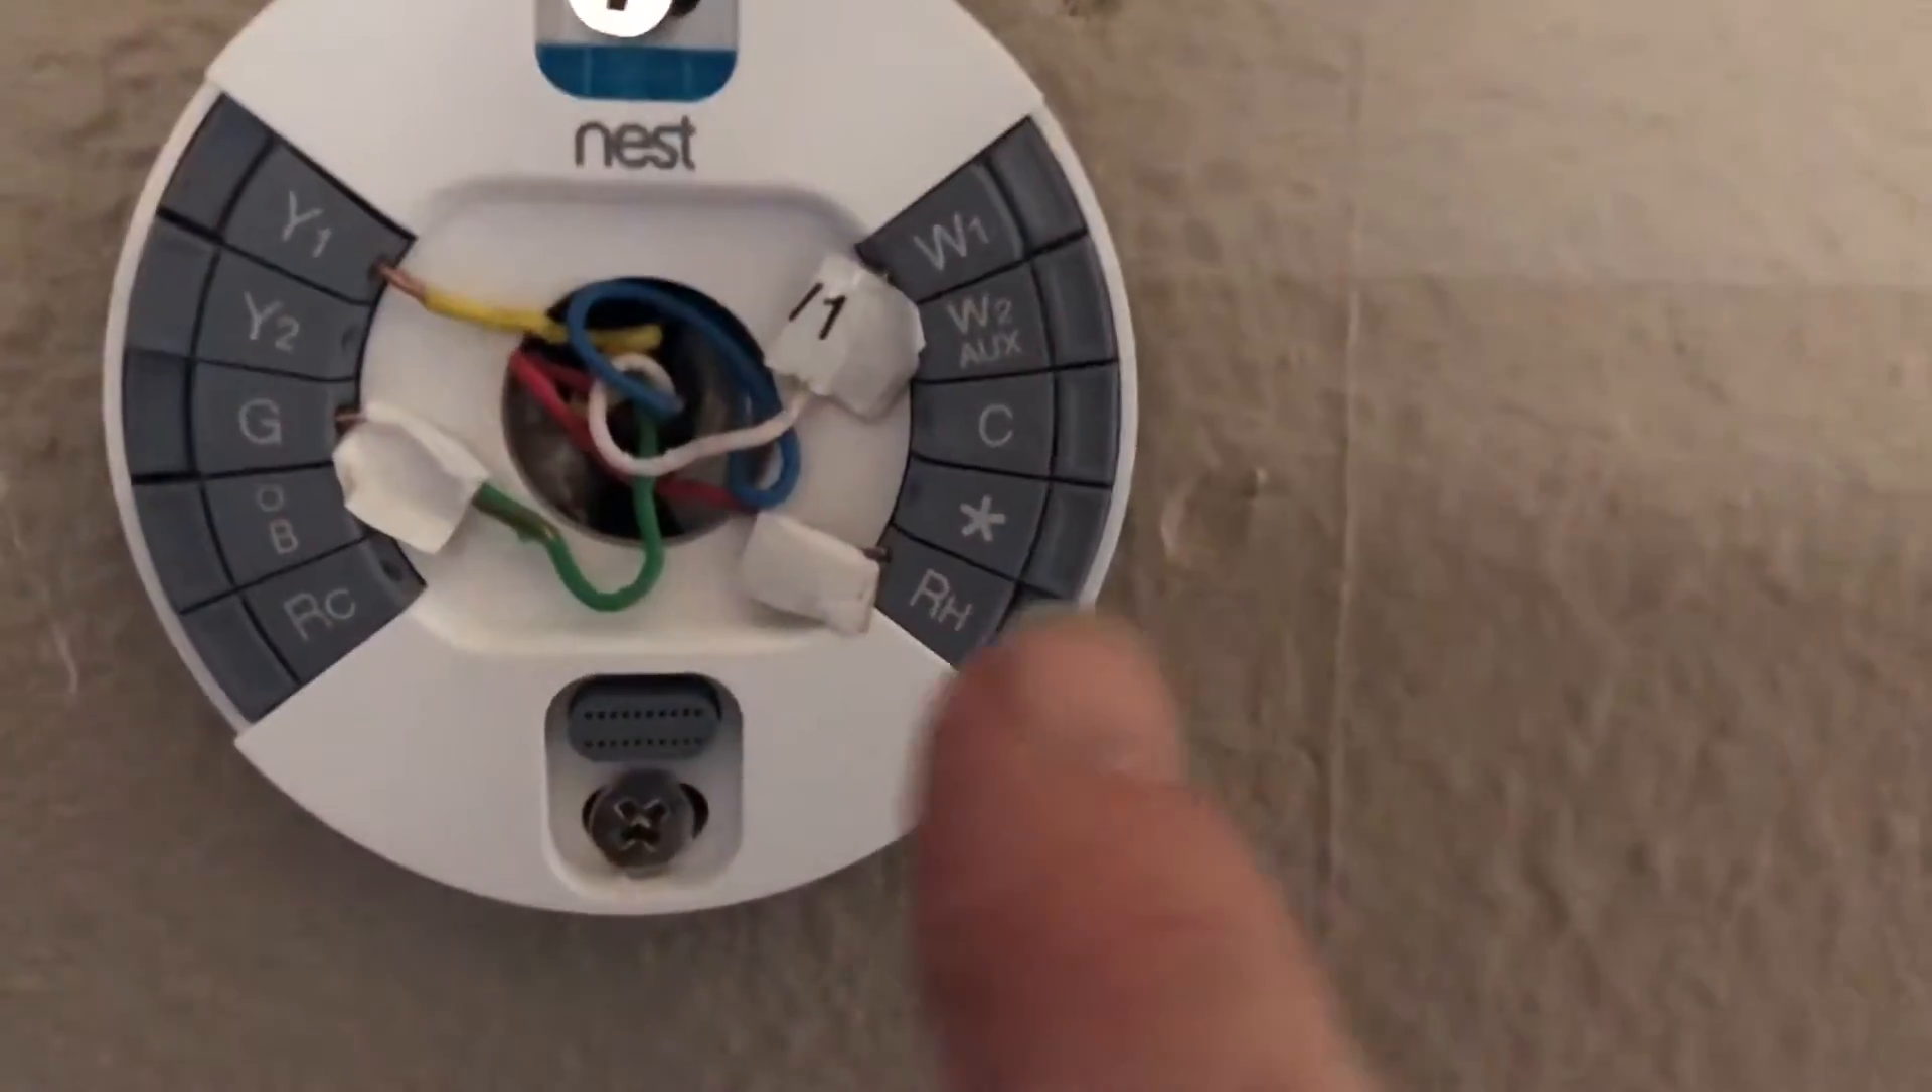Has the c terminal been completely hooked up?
No.